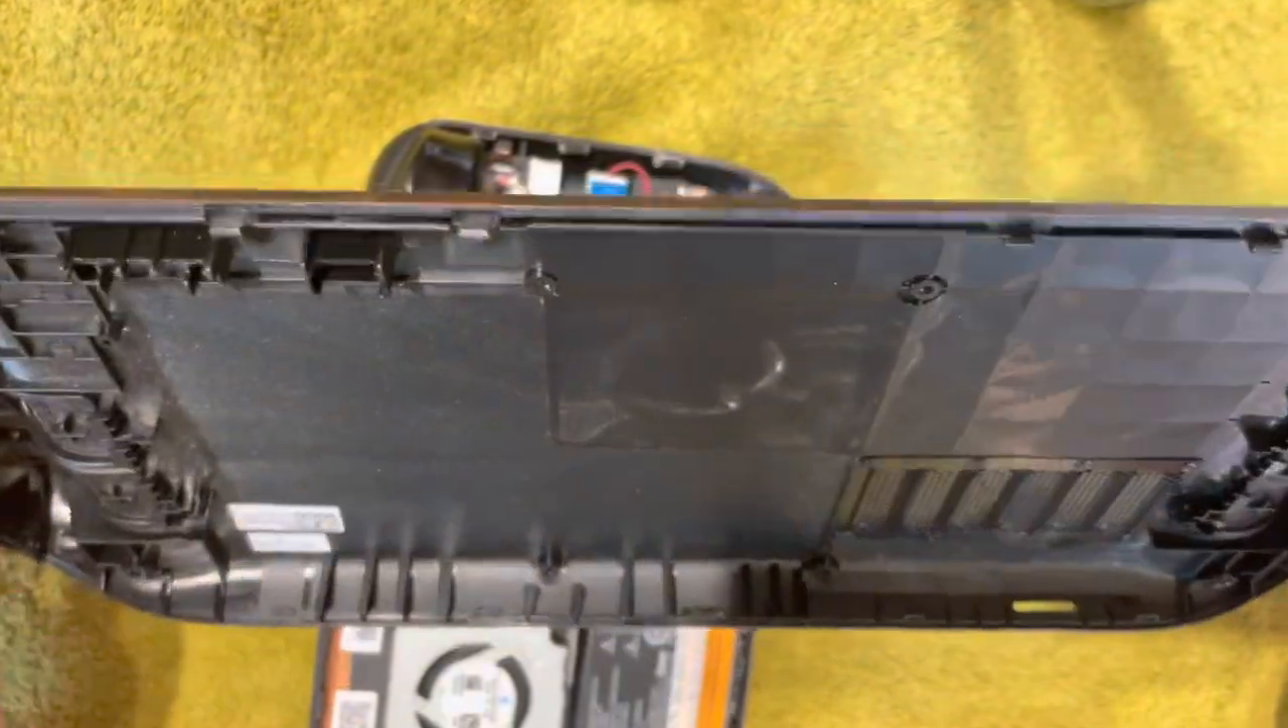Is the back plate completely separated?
Yes.